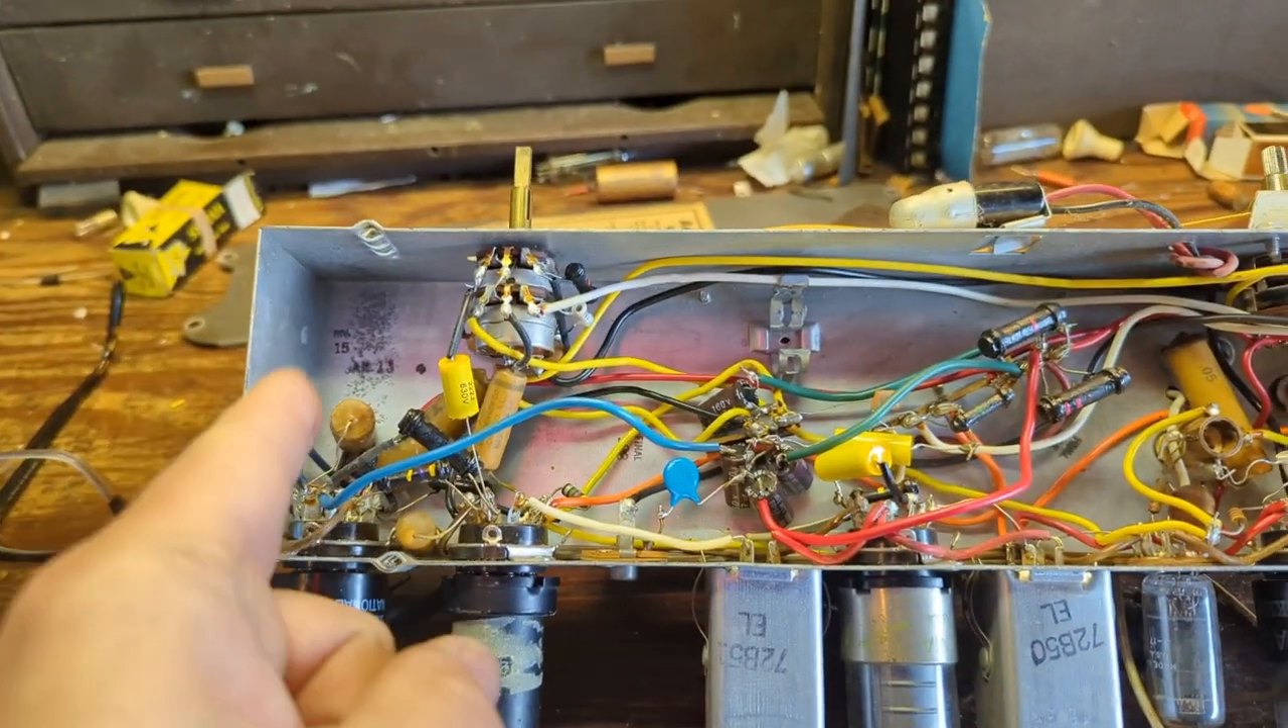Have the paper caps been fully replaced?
No.